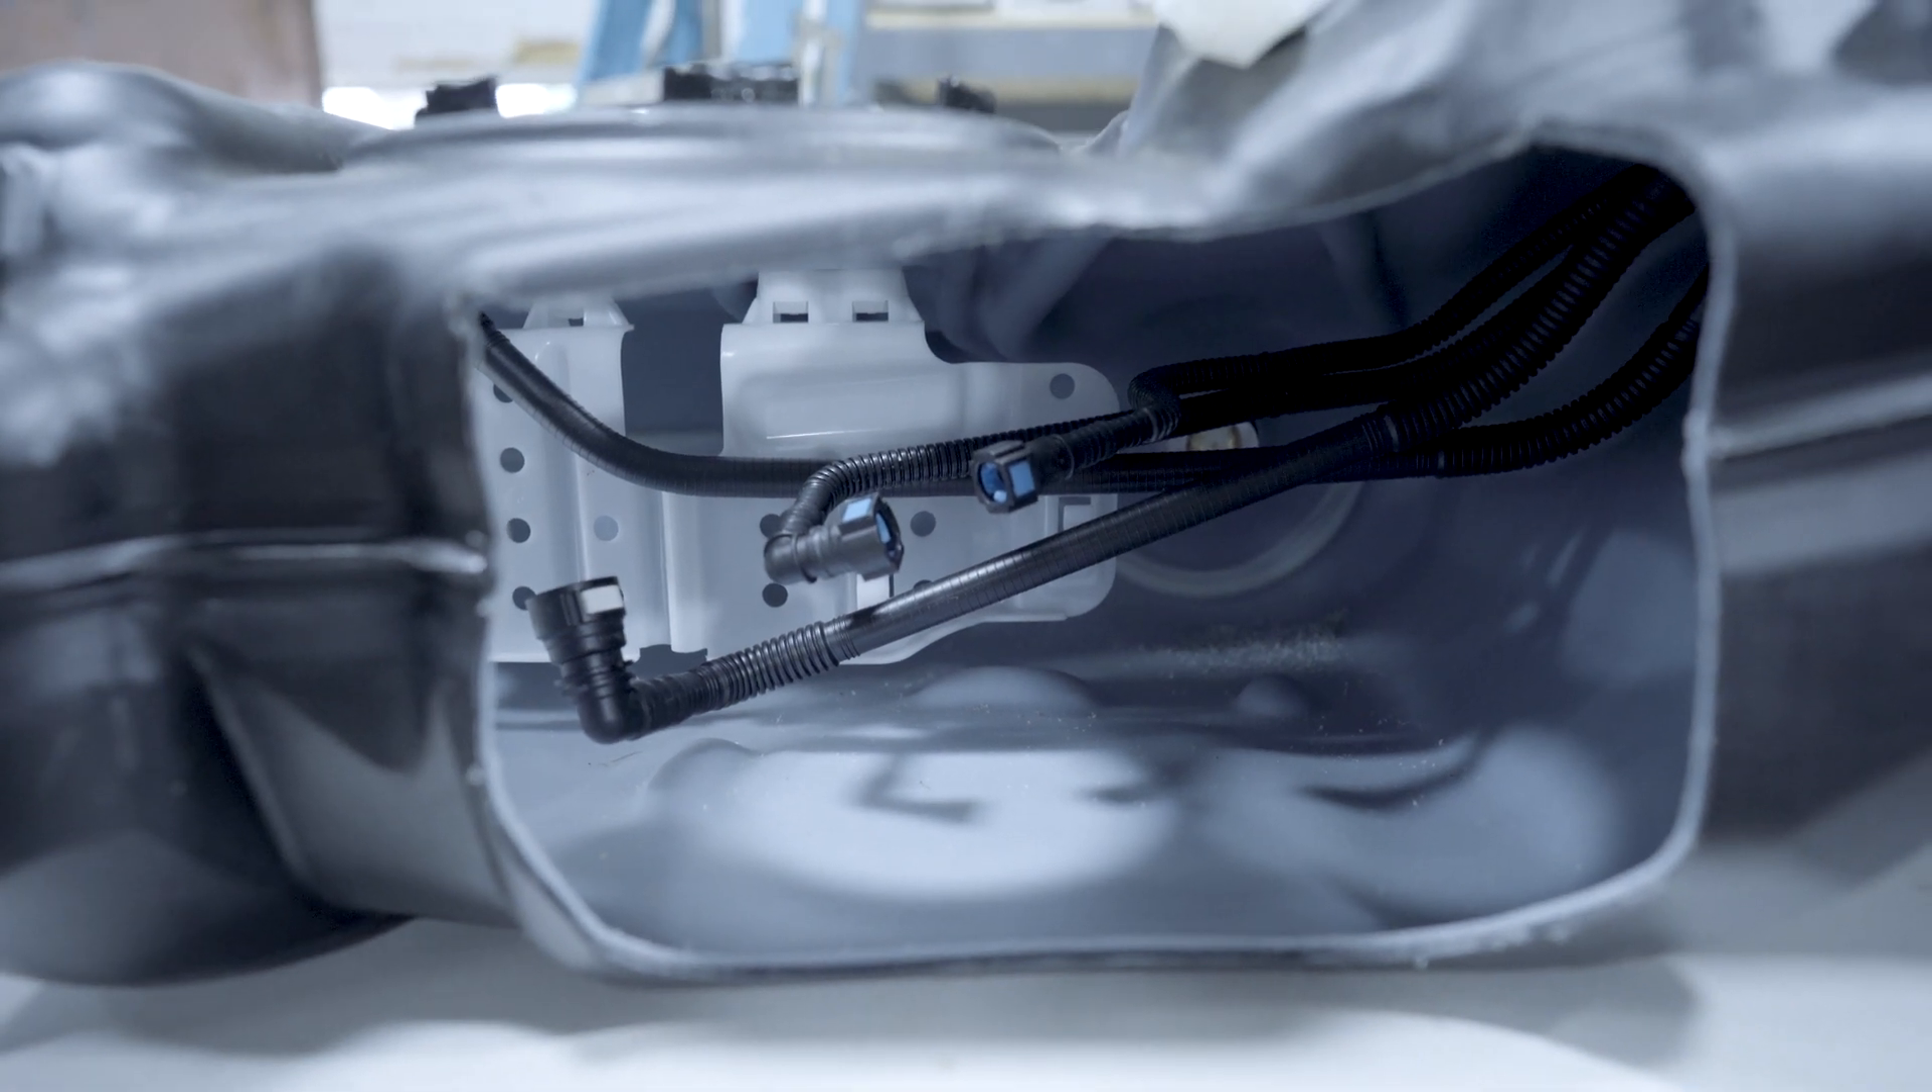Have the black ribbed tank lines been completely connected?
No.